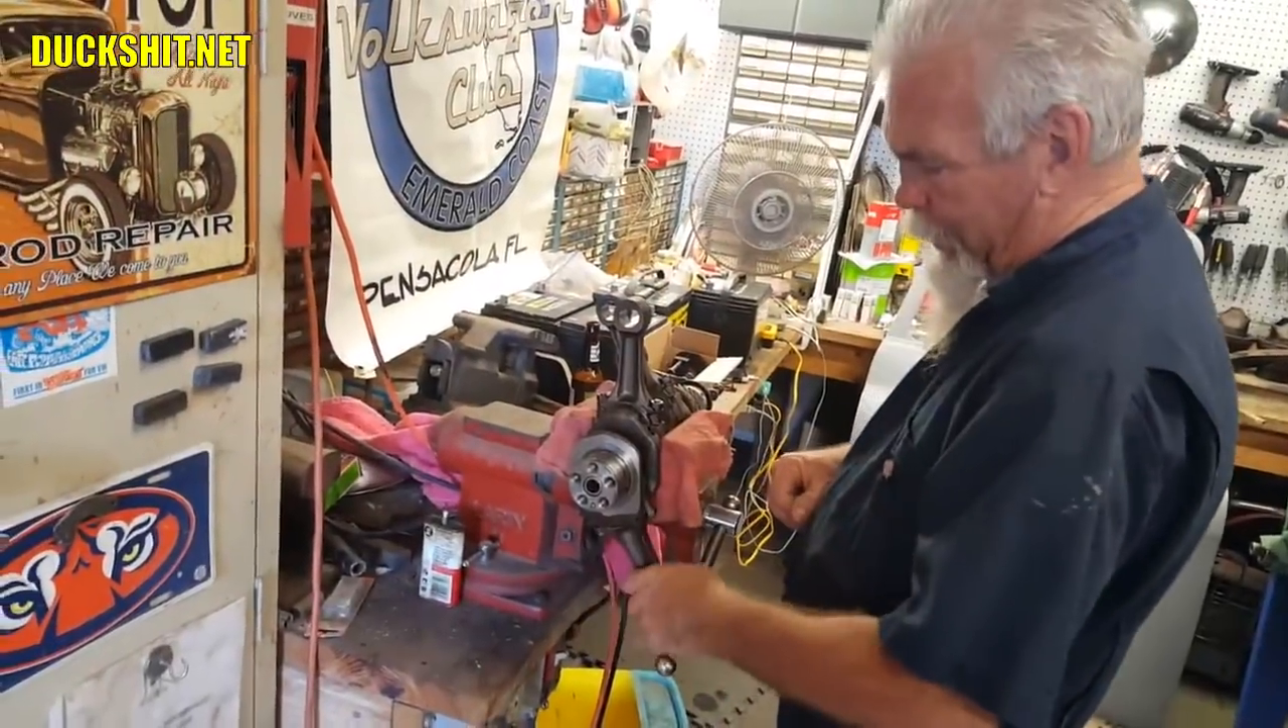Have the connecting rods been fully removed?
No.